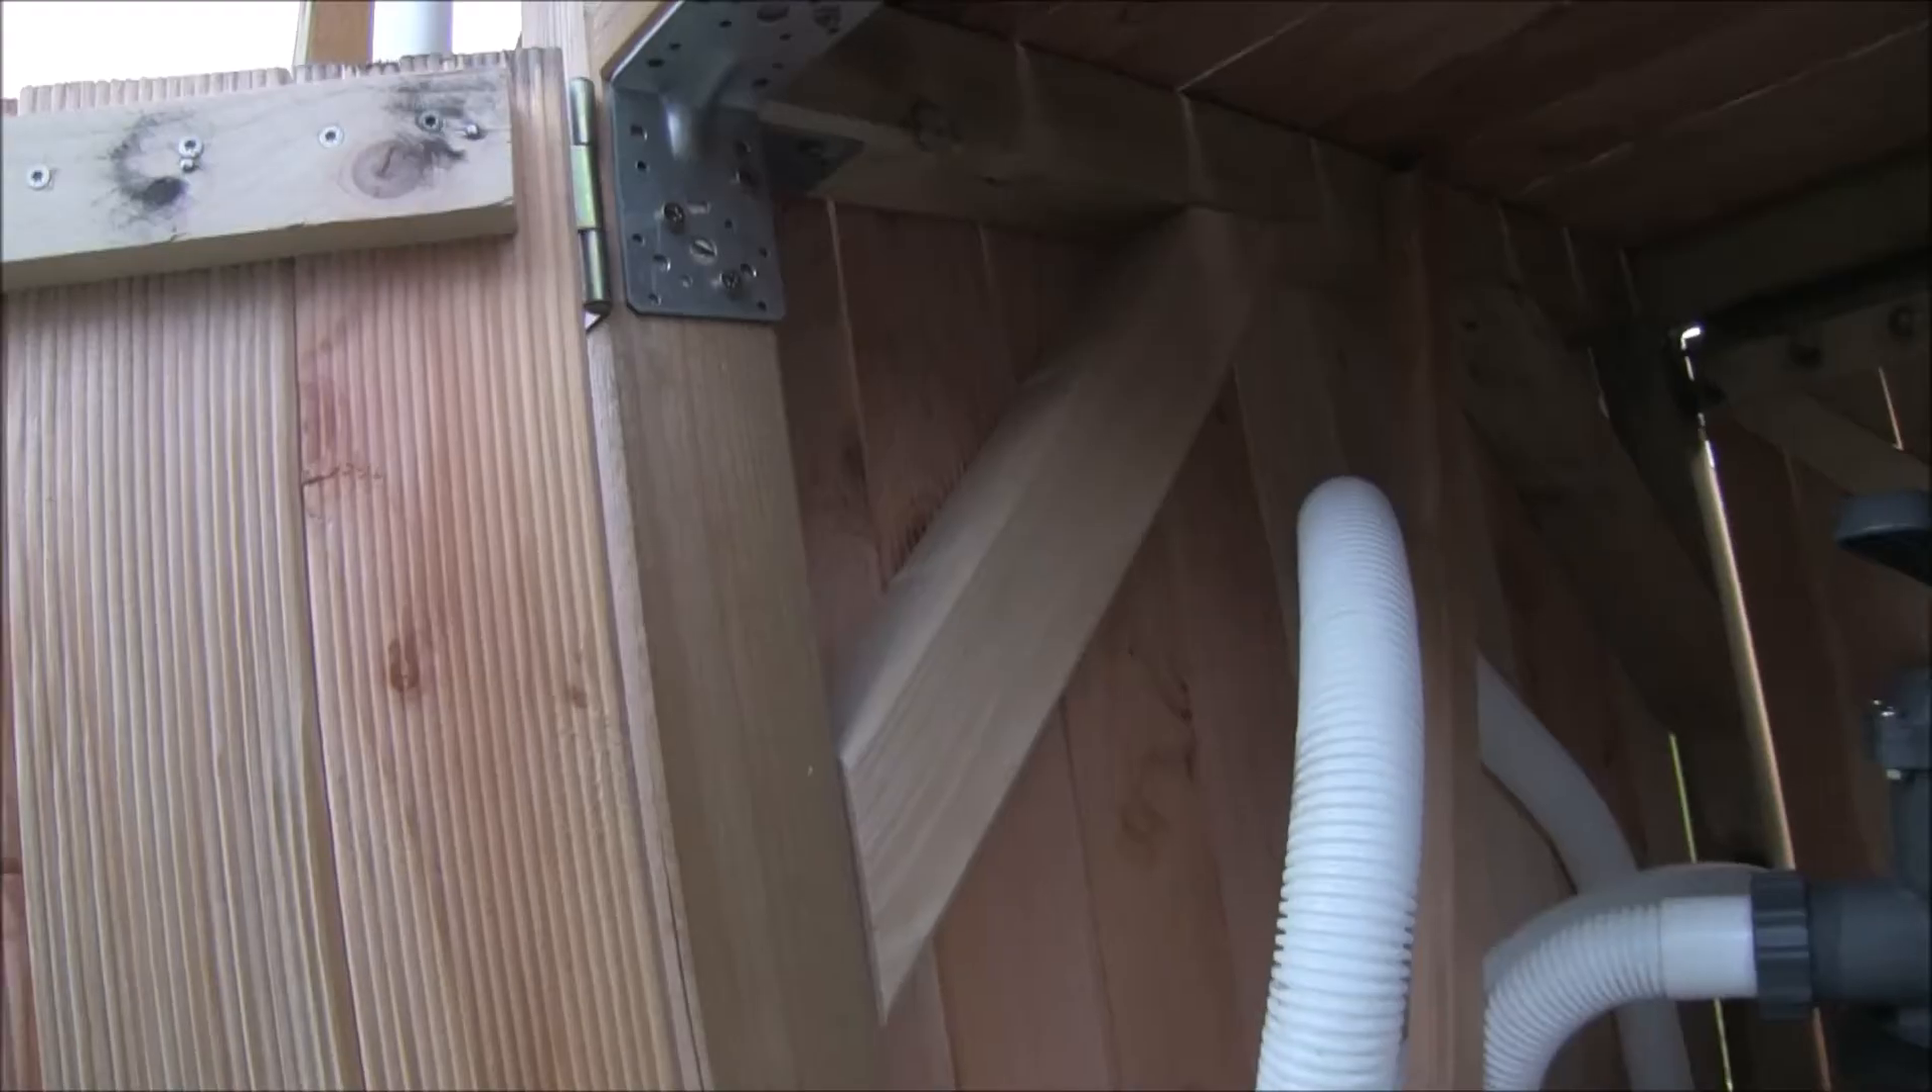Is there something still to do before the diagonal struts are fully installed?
No.